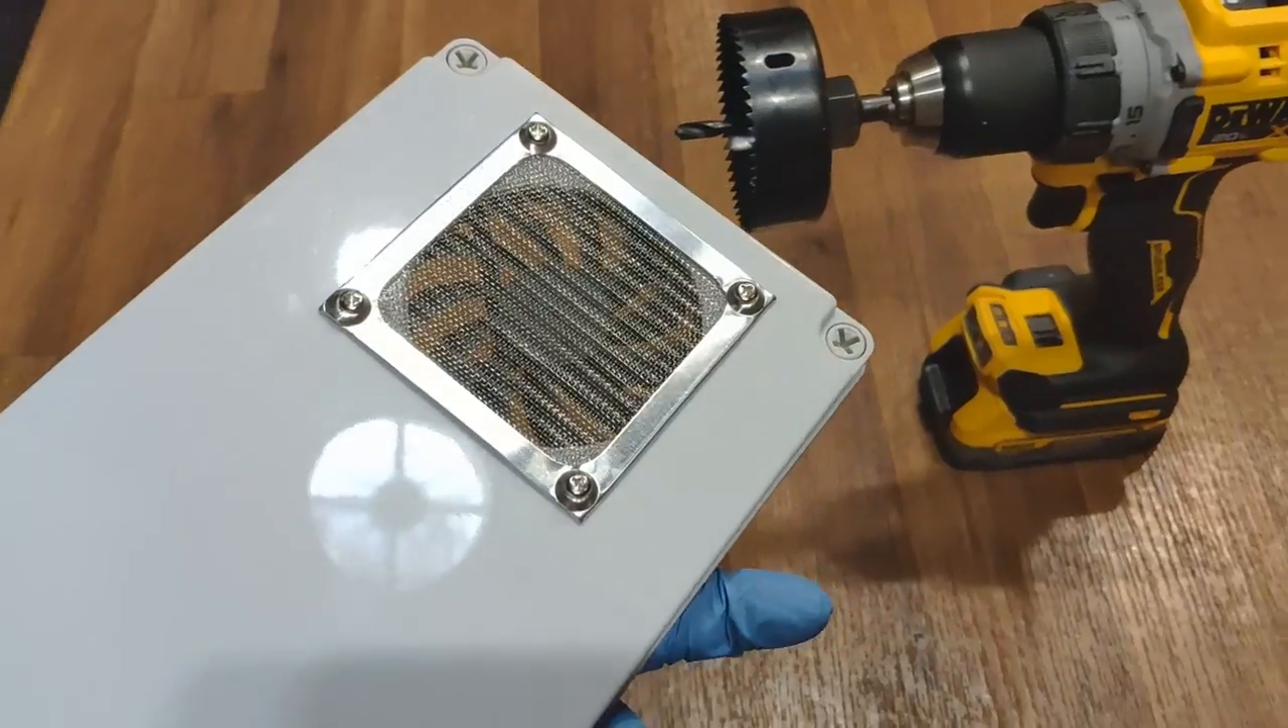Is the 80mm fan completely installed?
Yes.